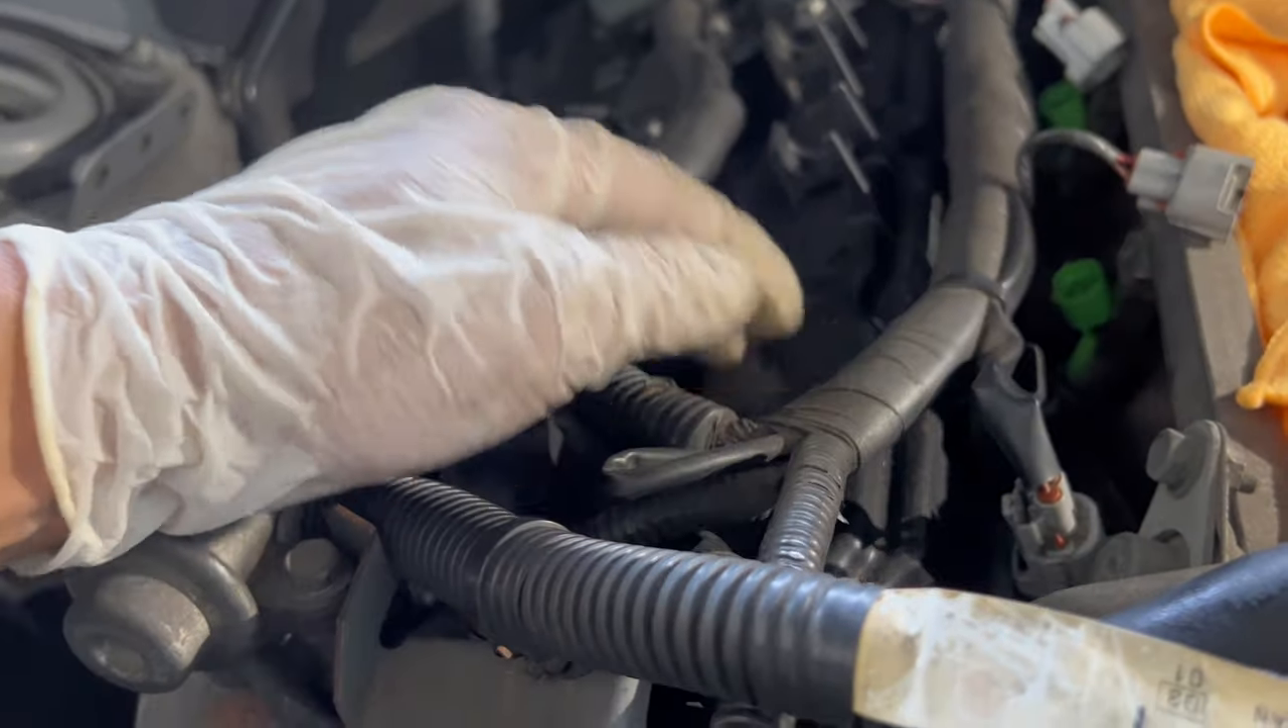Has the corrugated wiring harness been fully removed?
No.